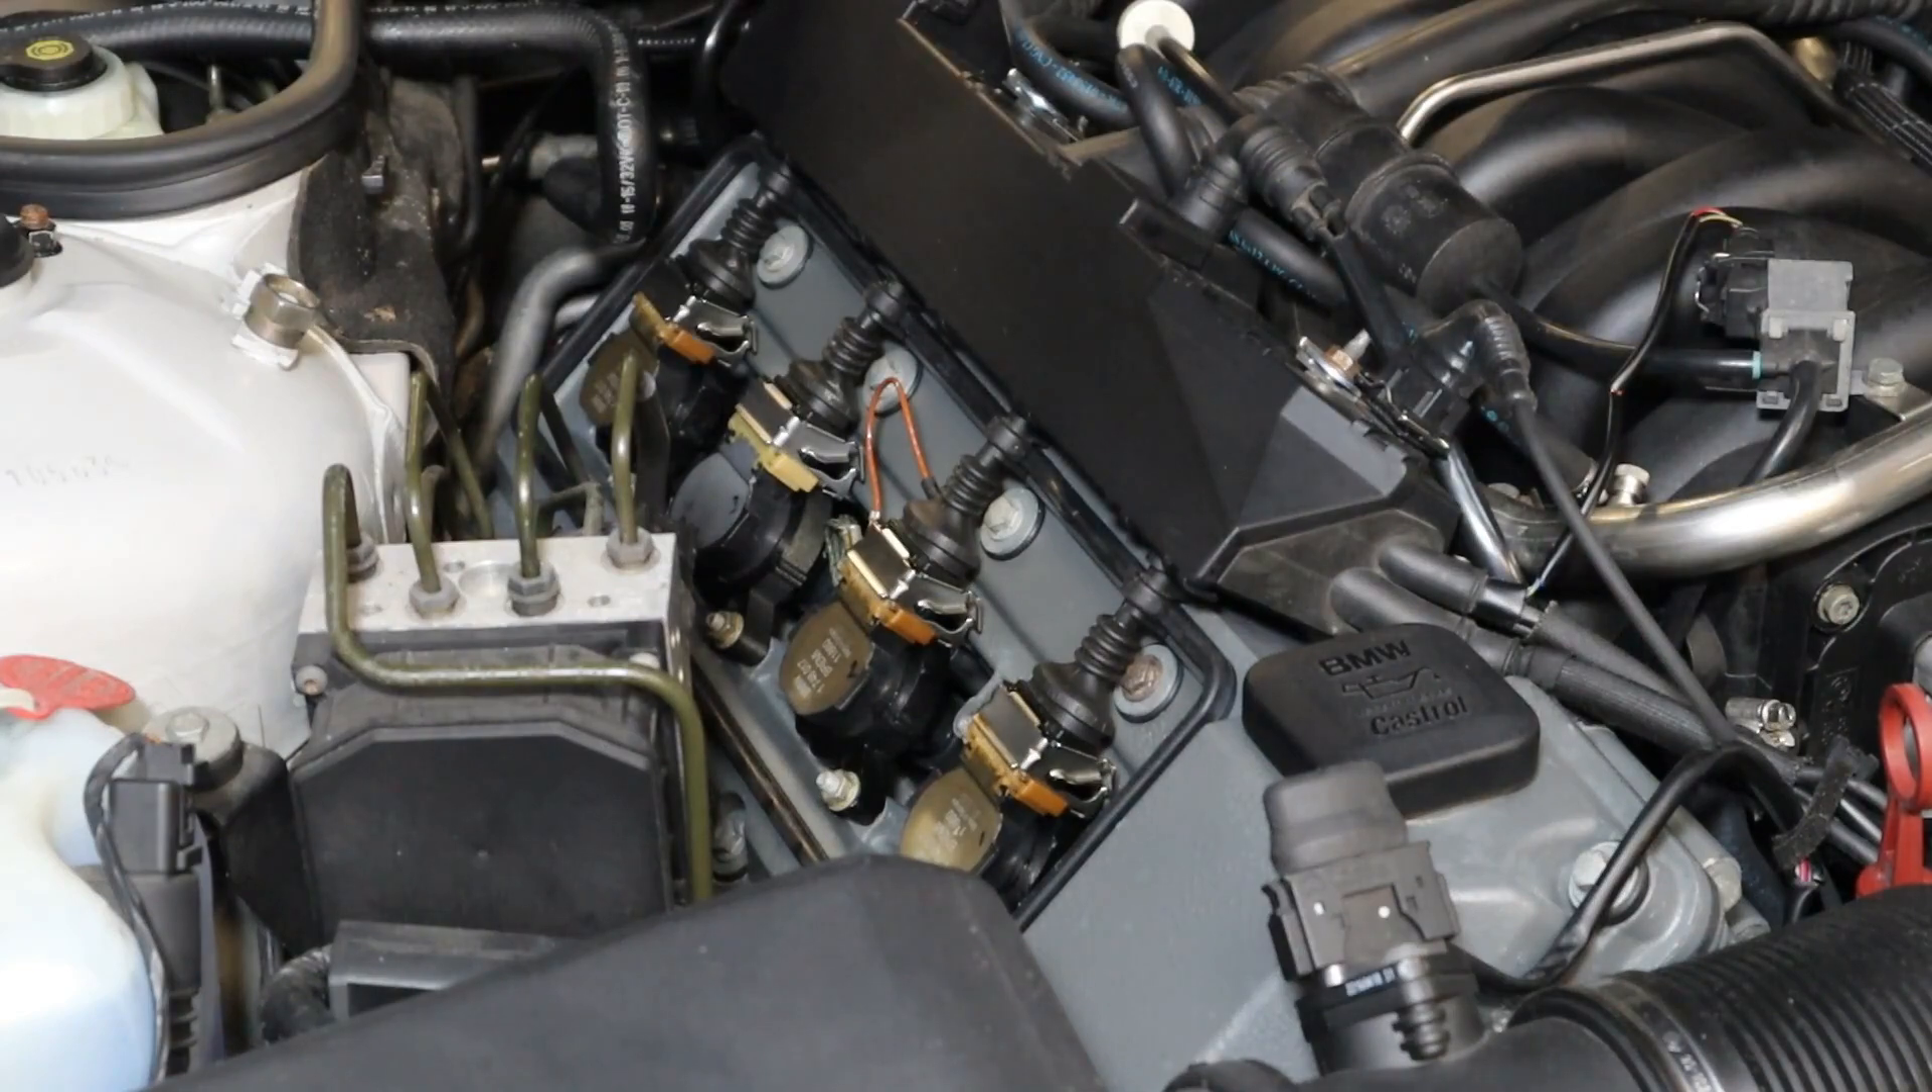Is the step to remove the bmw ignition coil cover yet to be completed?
No.